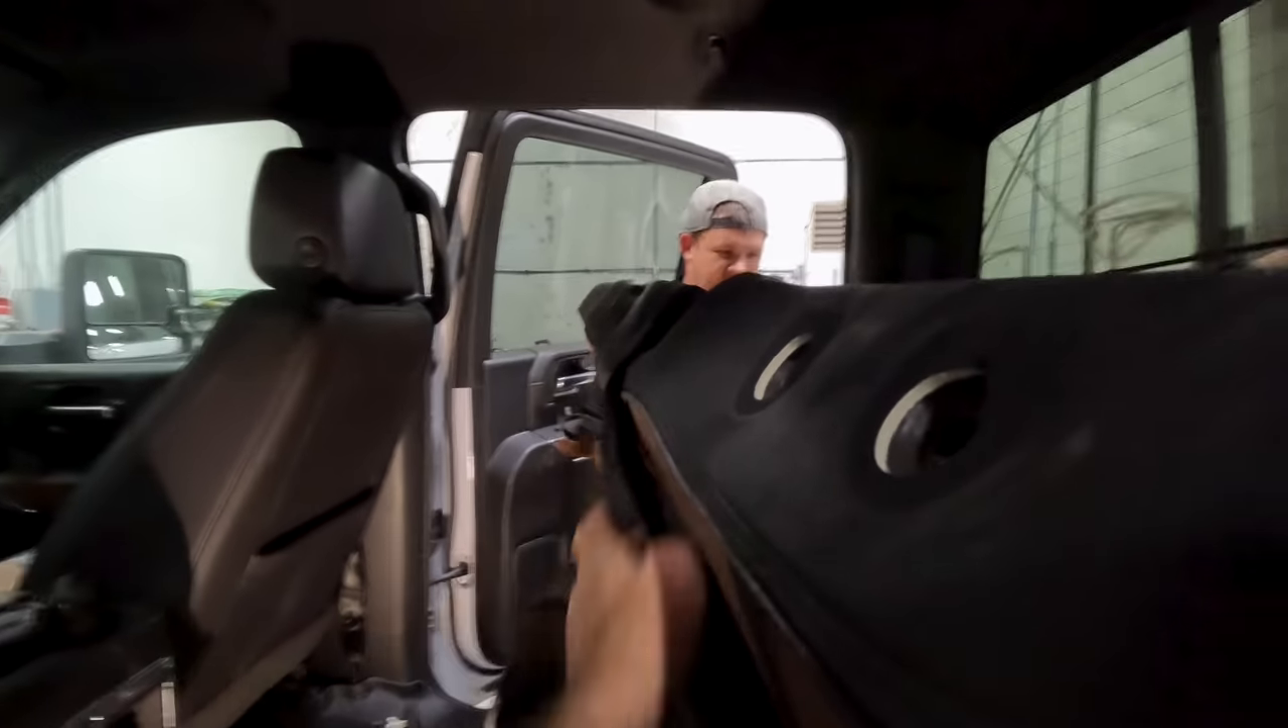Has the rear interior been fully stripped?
No.